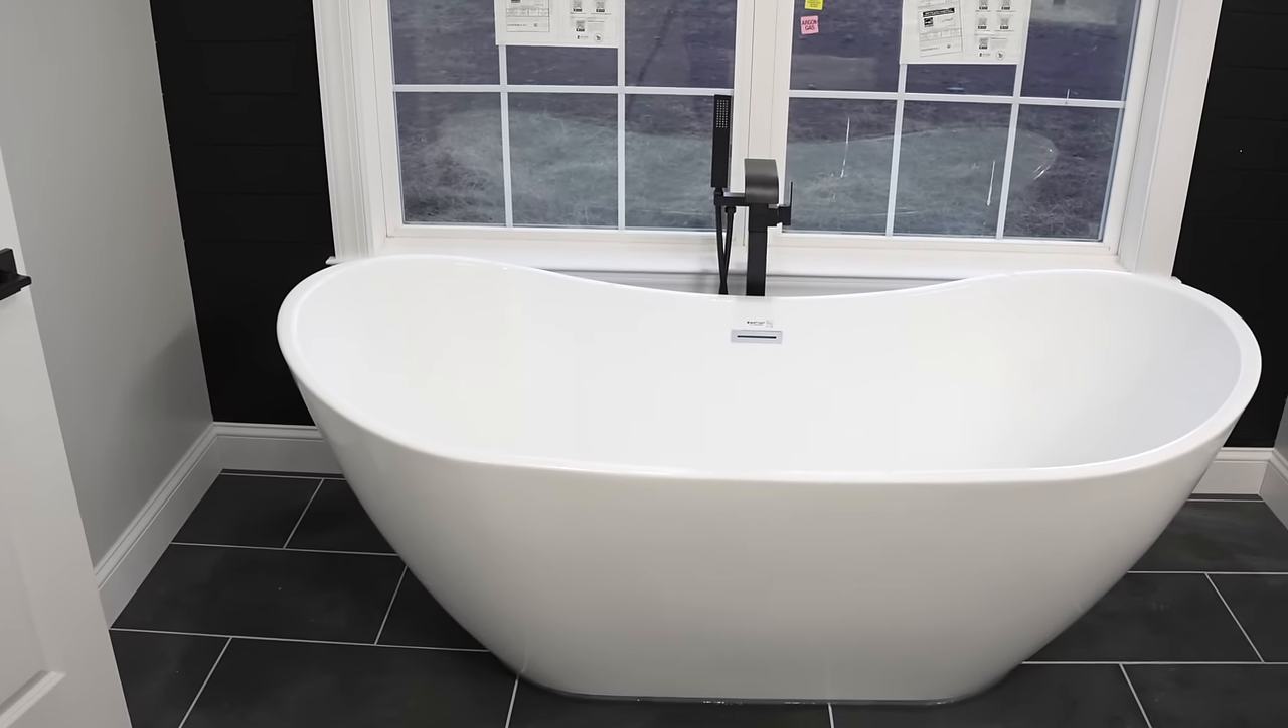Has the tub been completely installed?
Yes.